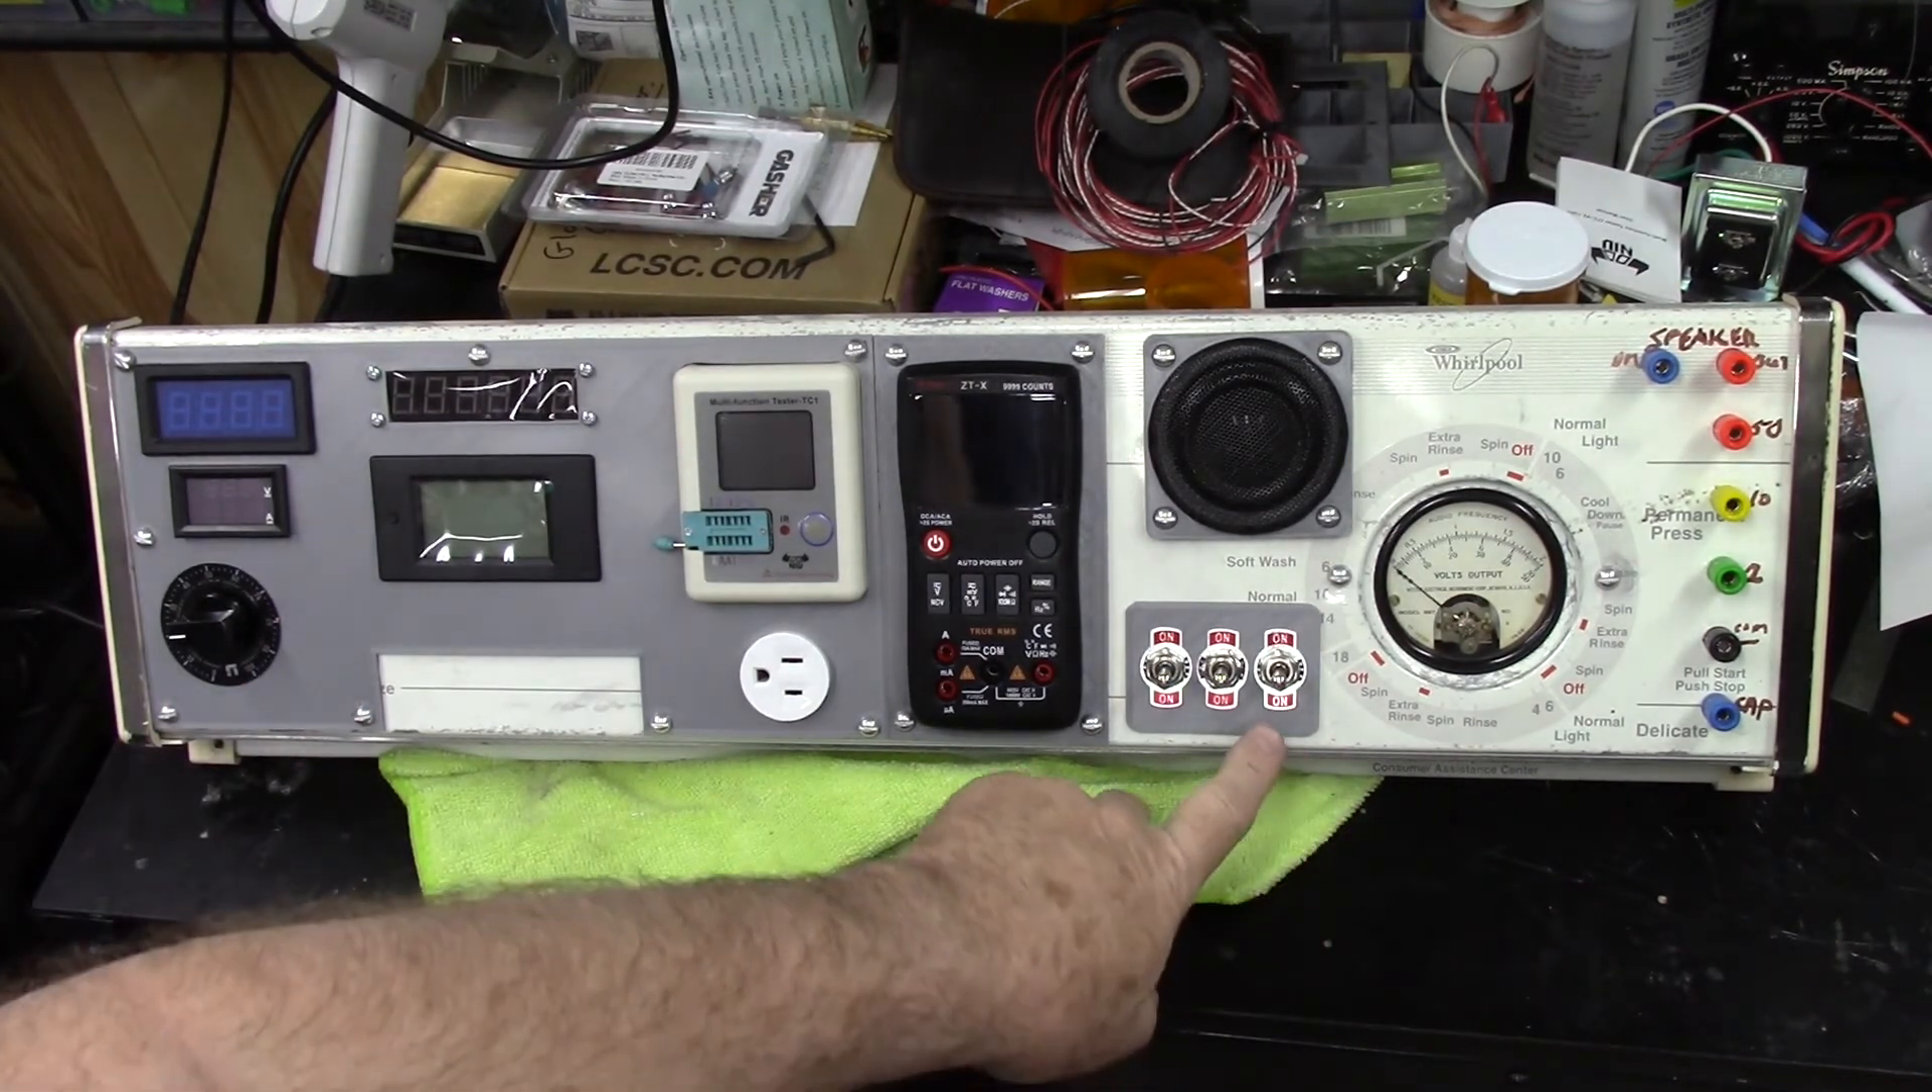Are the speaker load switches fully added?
Yes.